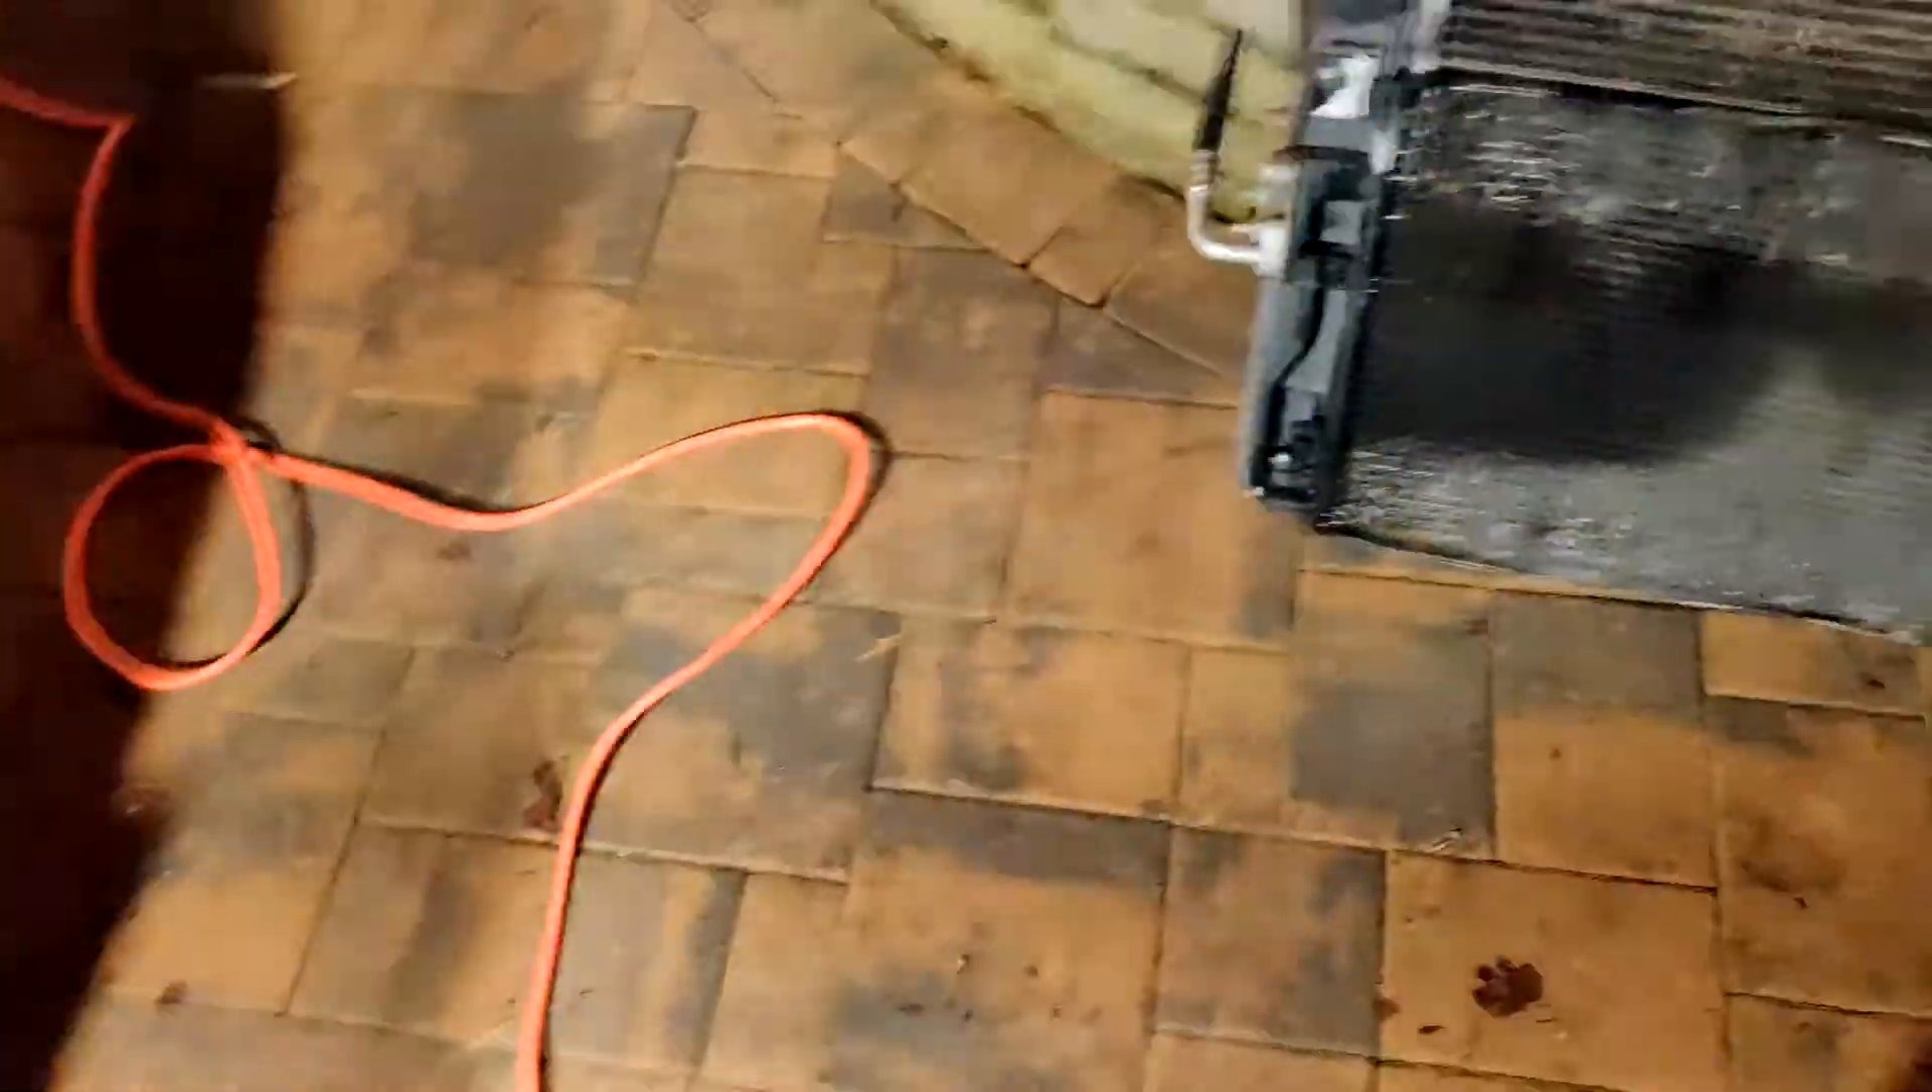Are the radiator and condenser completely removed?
Yes.